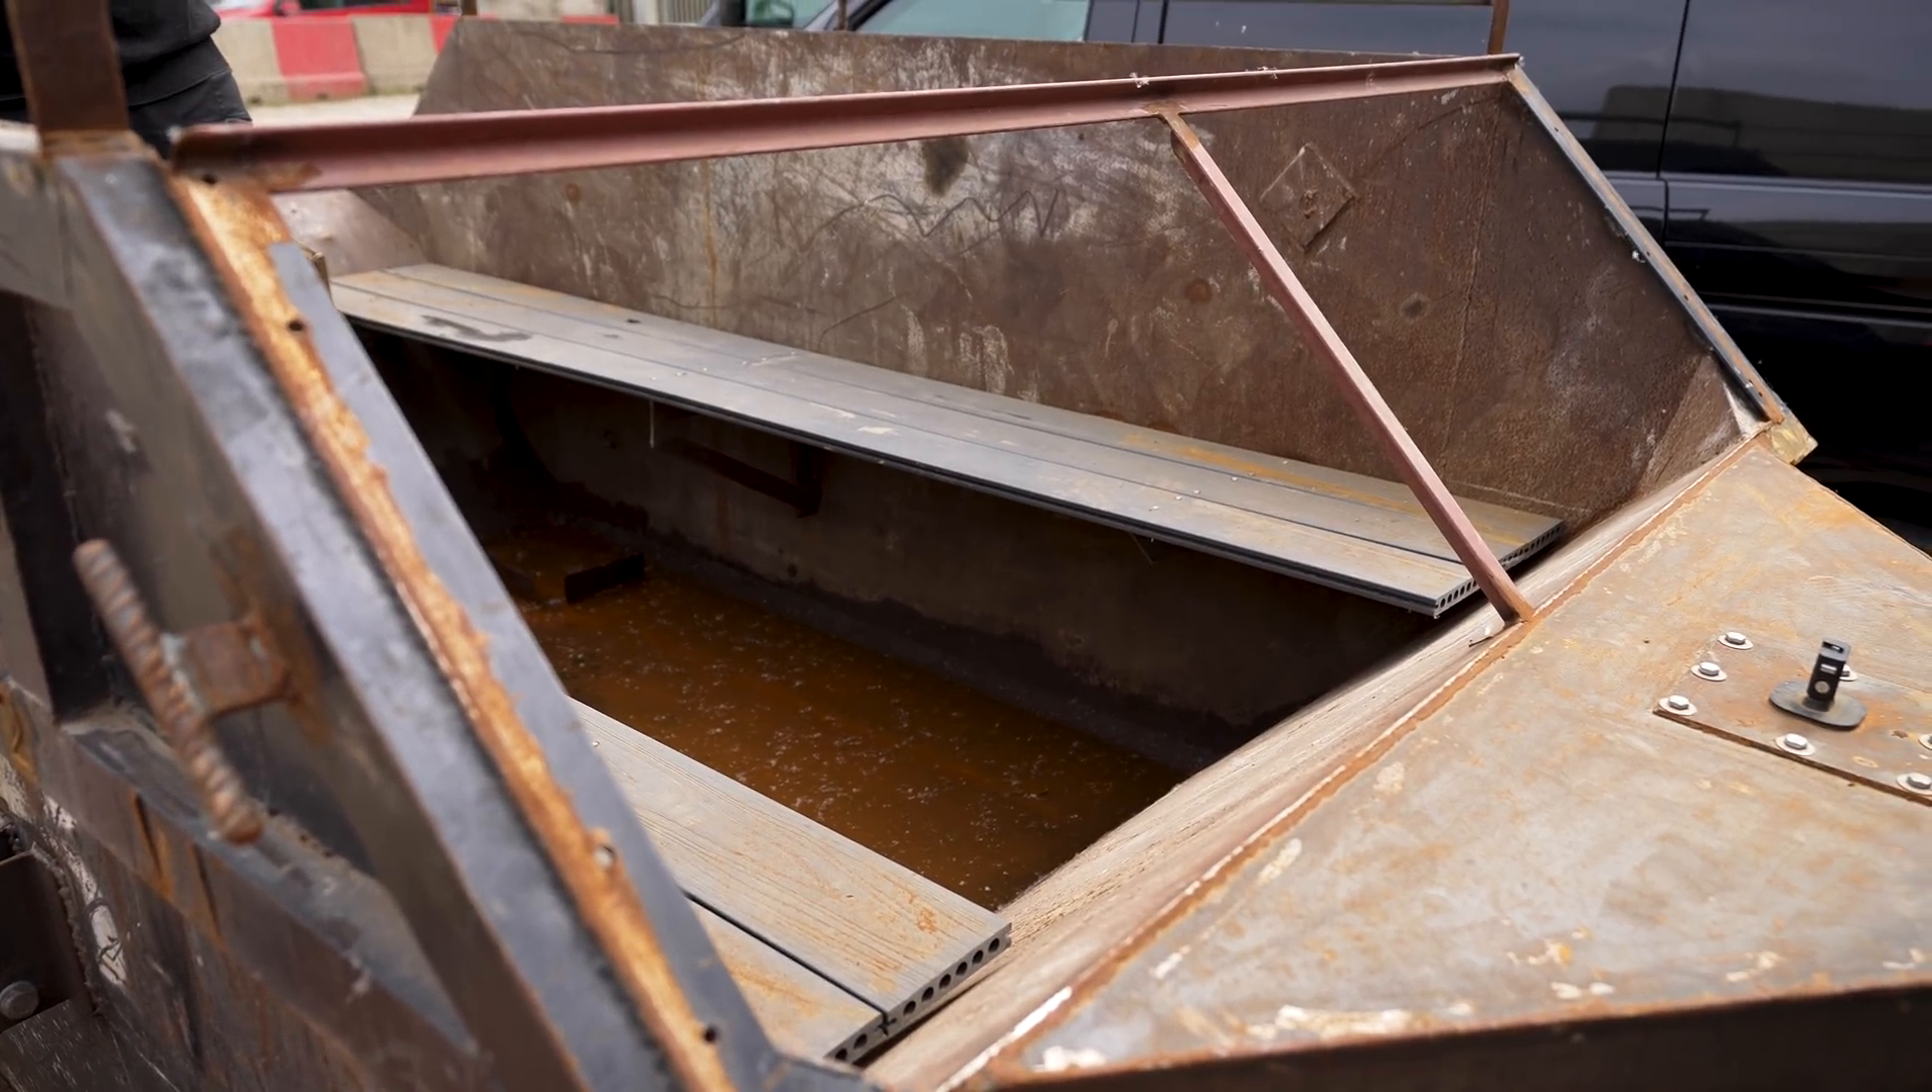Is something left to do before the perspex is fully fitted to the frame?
Yes.